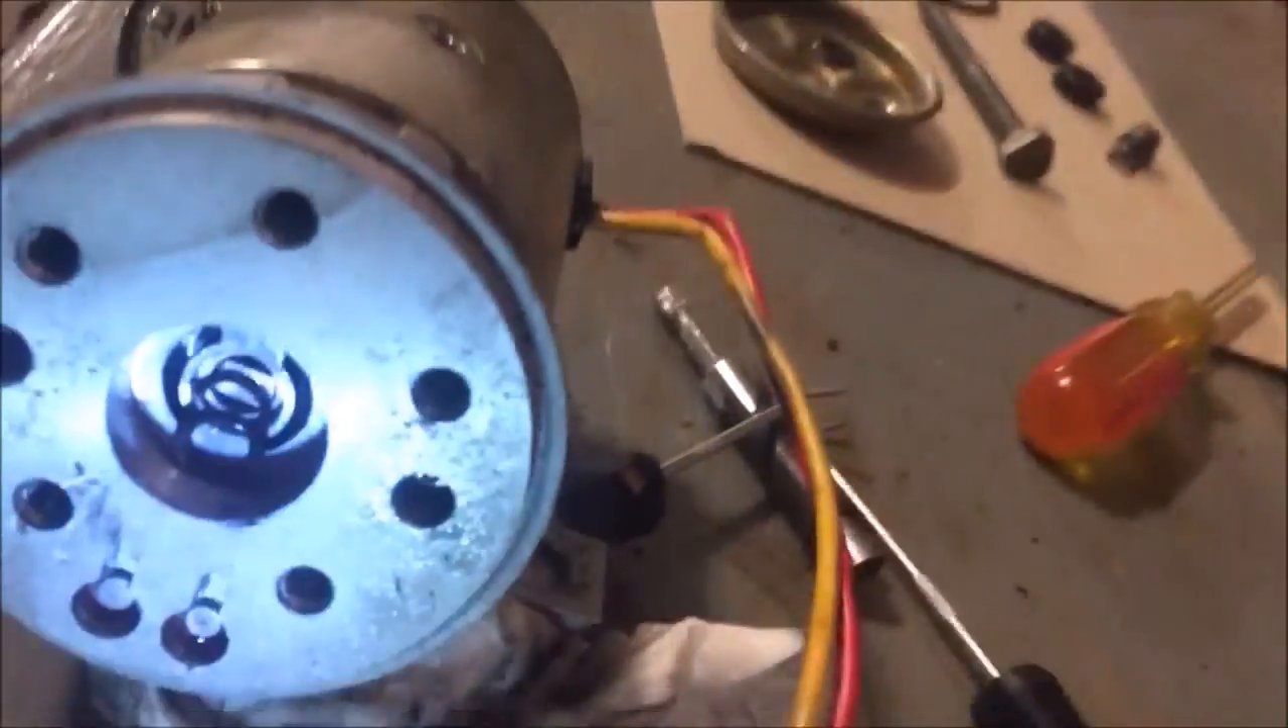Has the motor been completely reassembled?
No.